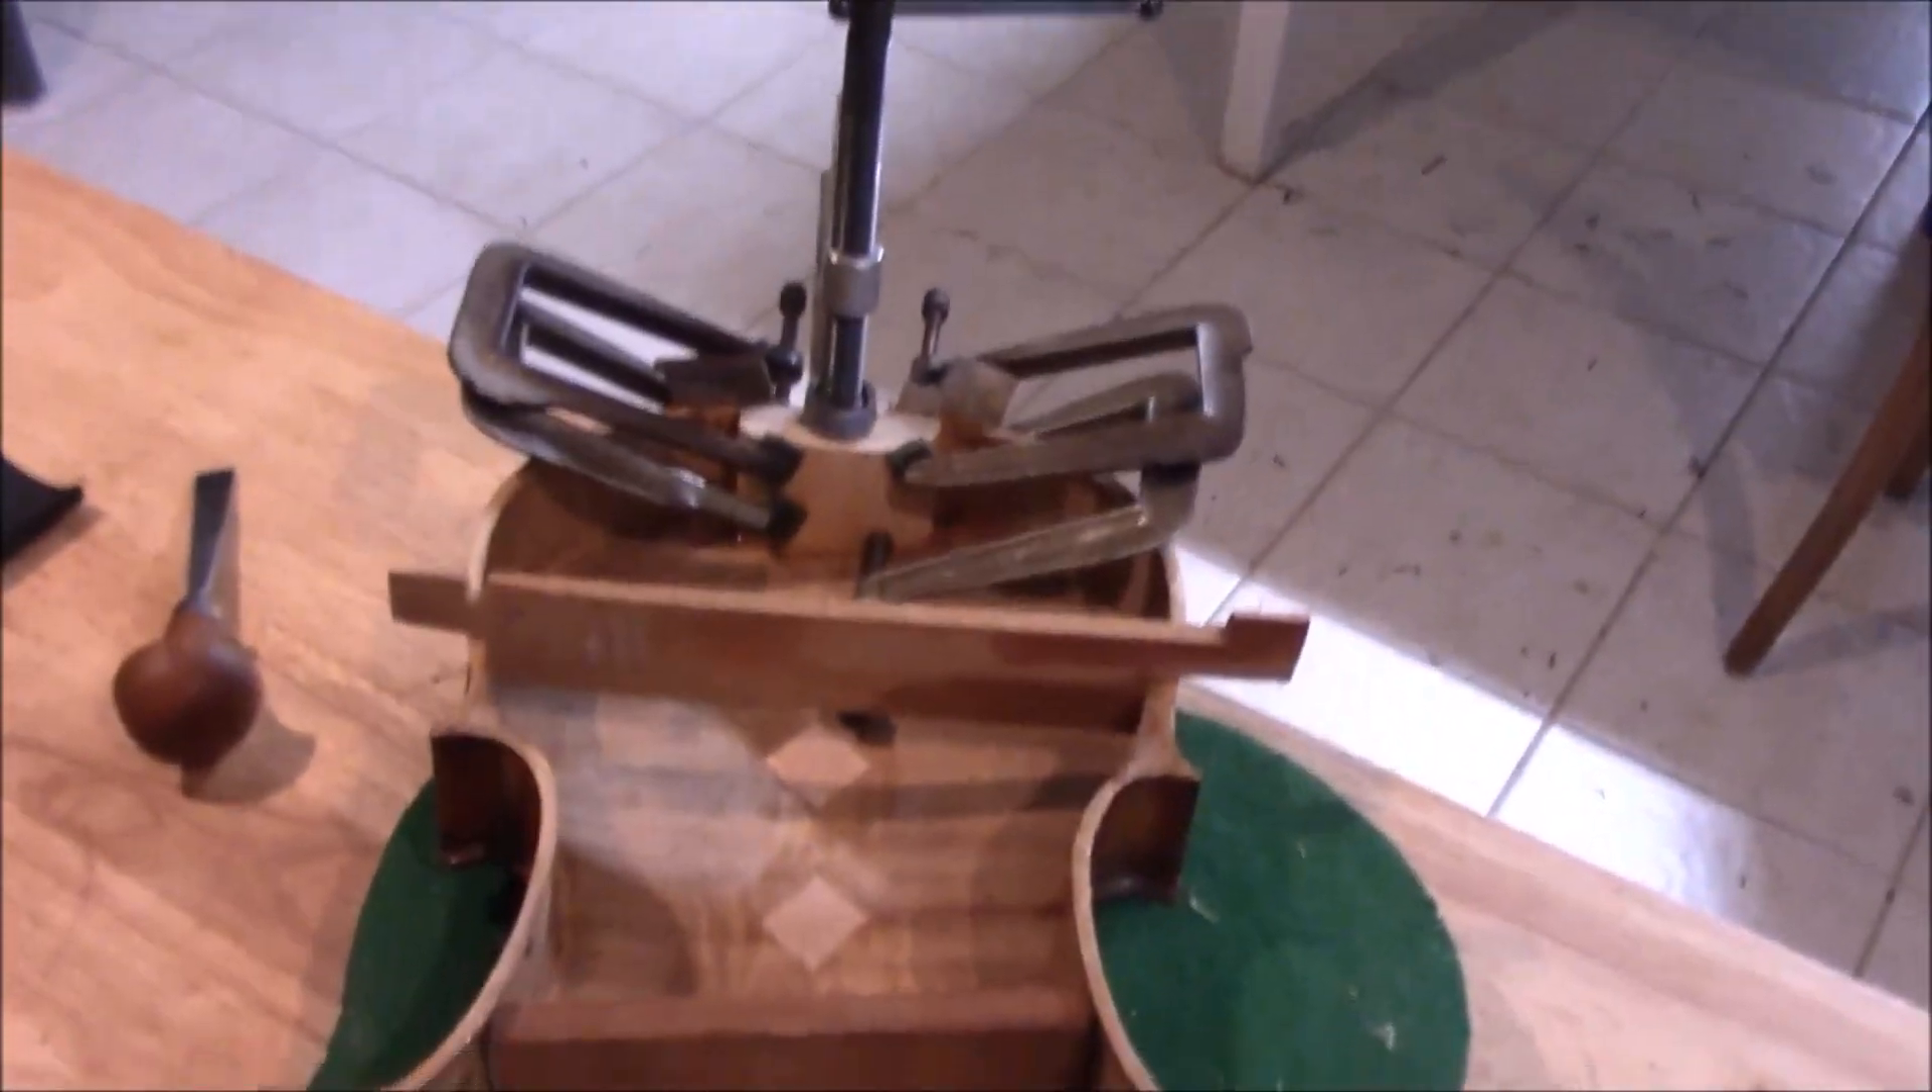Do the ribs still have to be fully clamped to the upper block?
No.